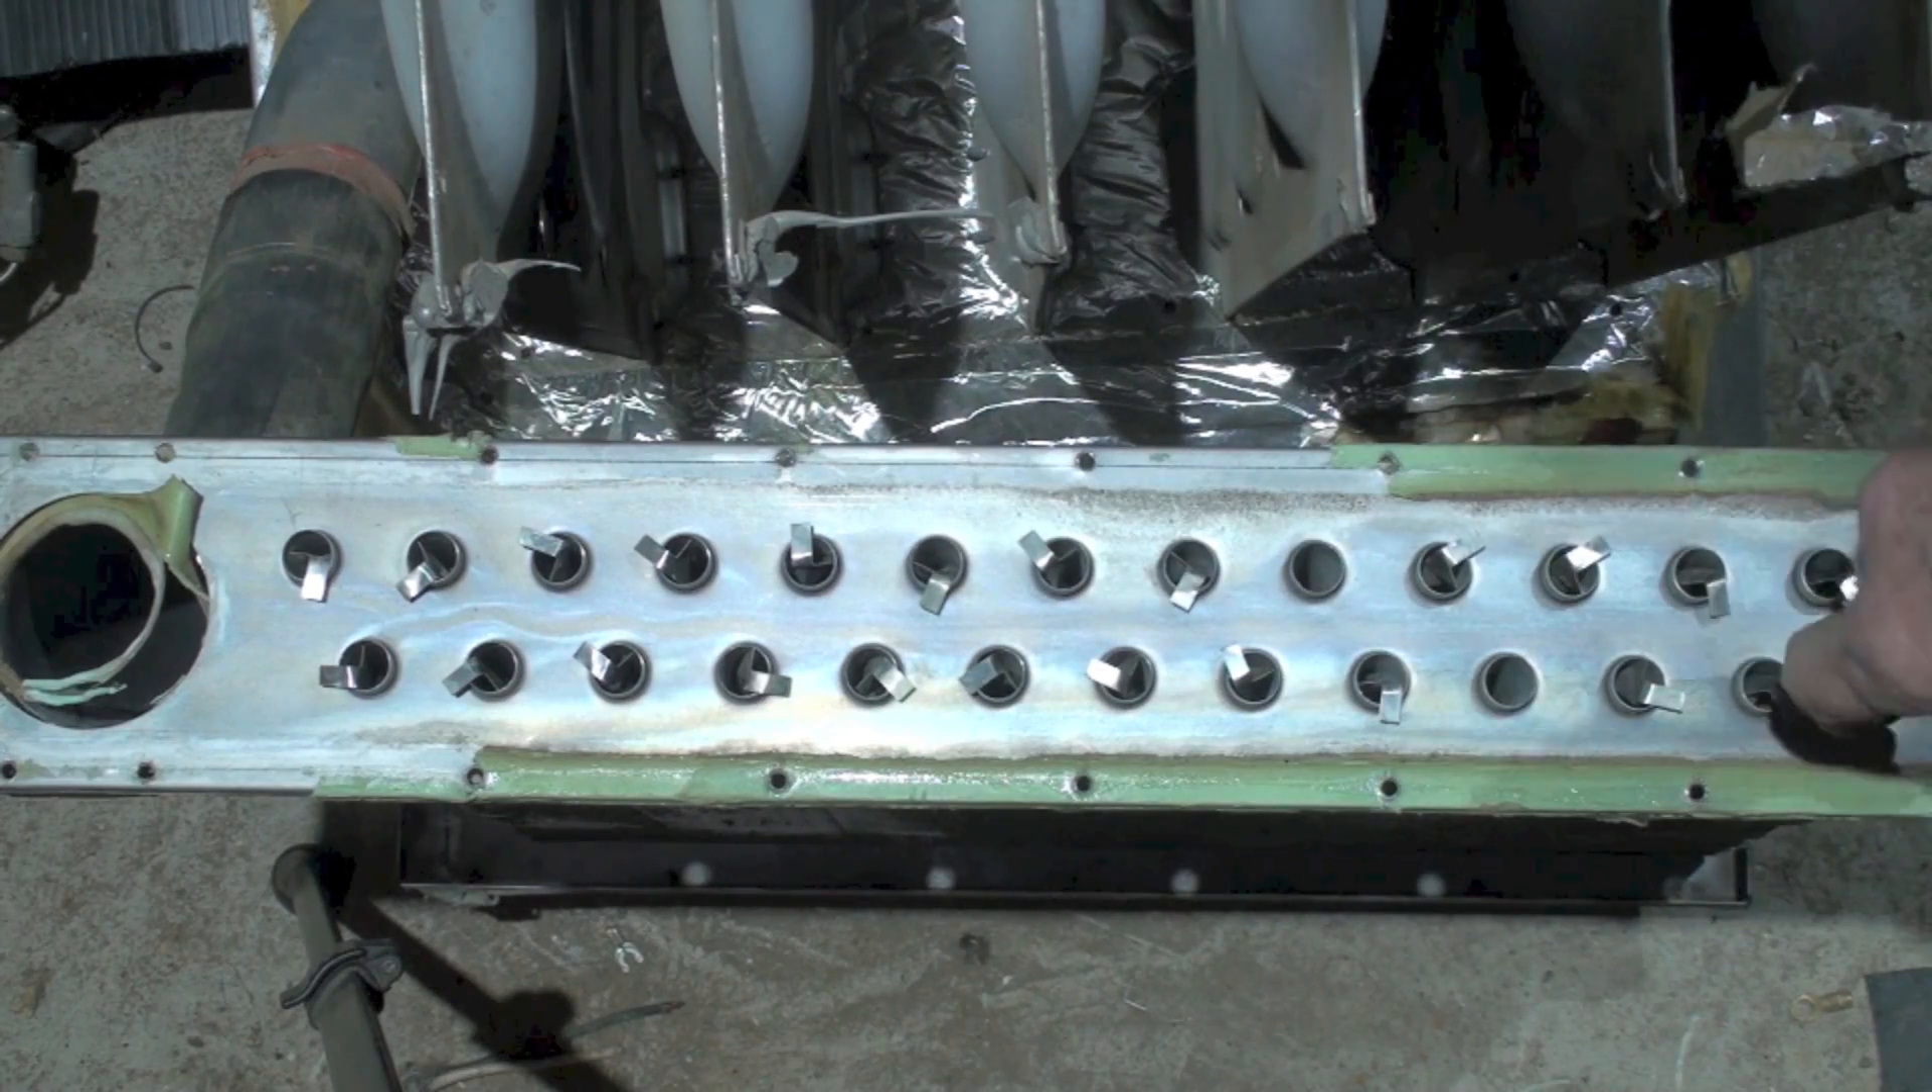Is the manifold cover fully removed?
Yes.